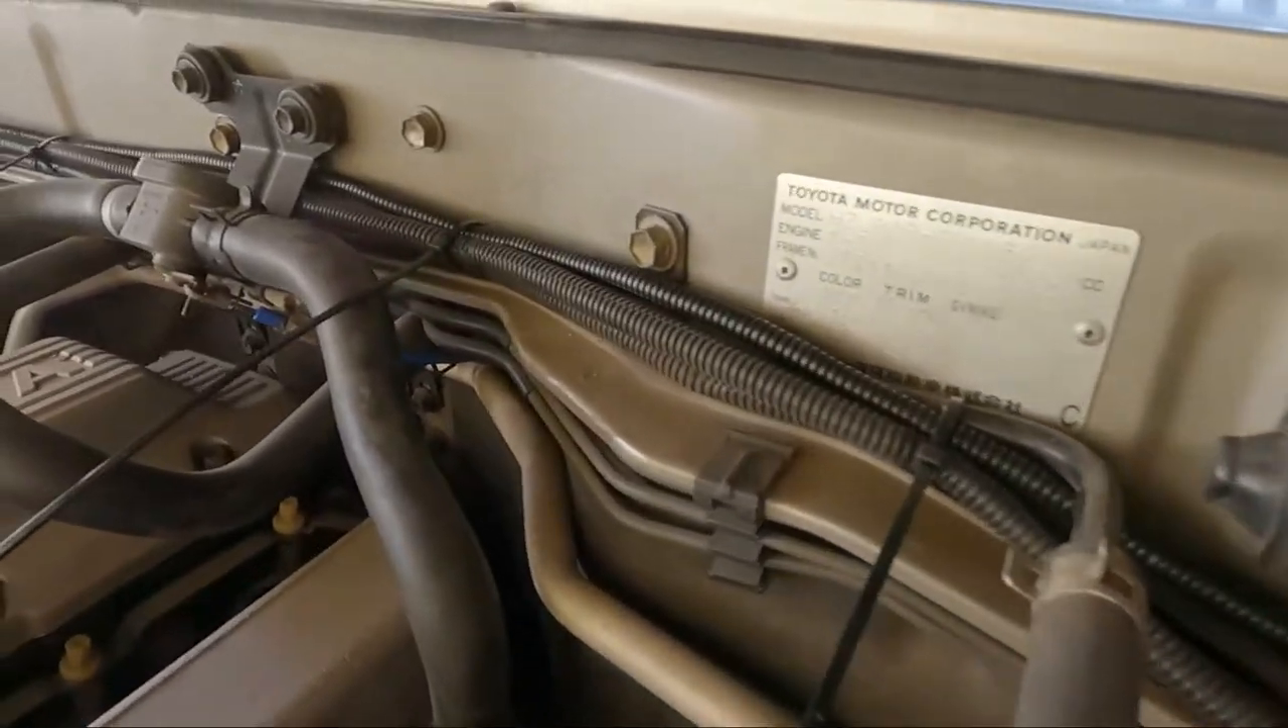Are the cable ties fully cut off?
No.